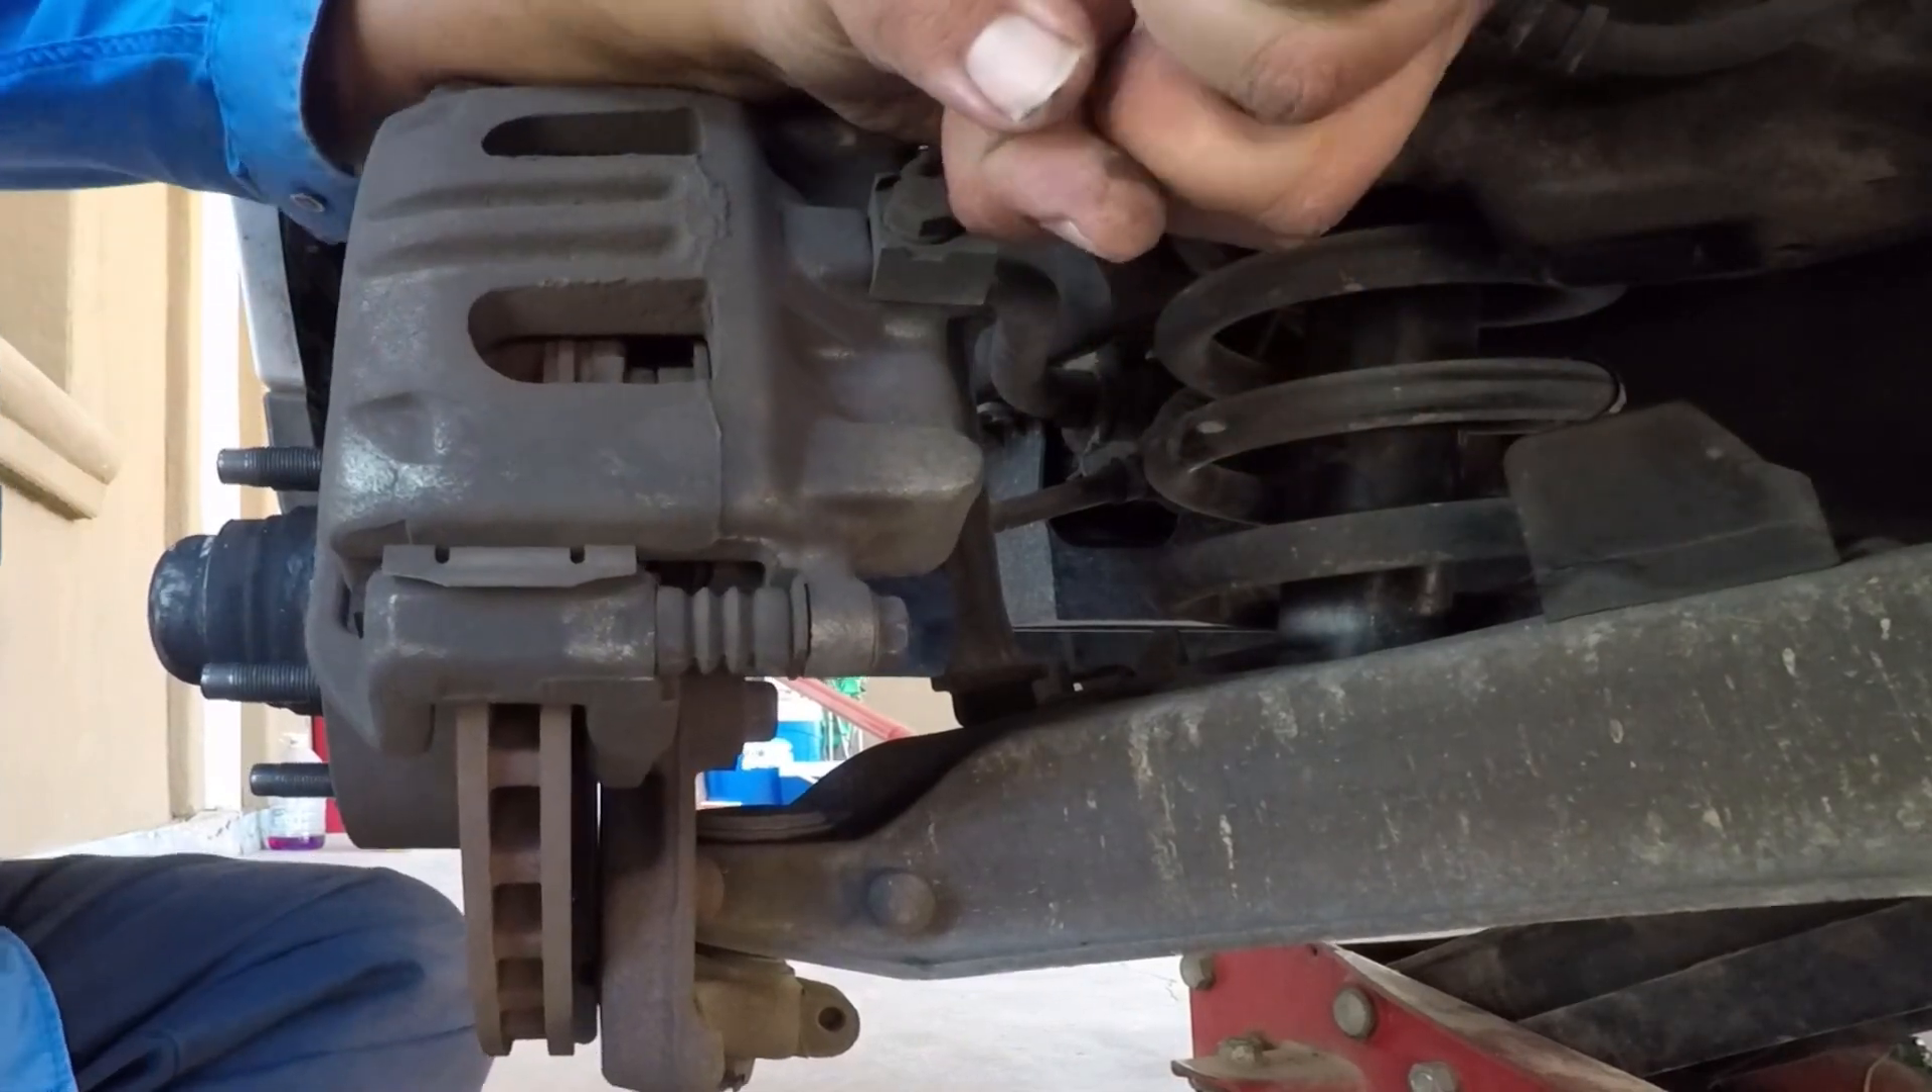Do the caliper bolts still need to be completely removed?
Yes.